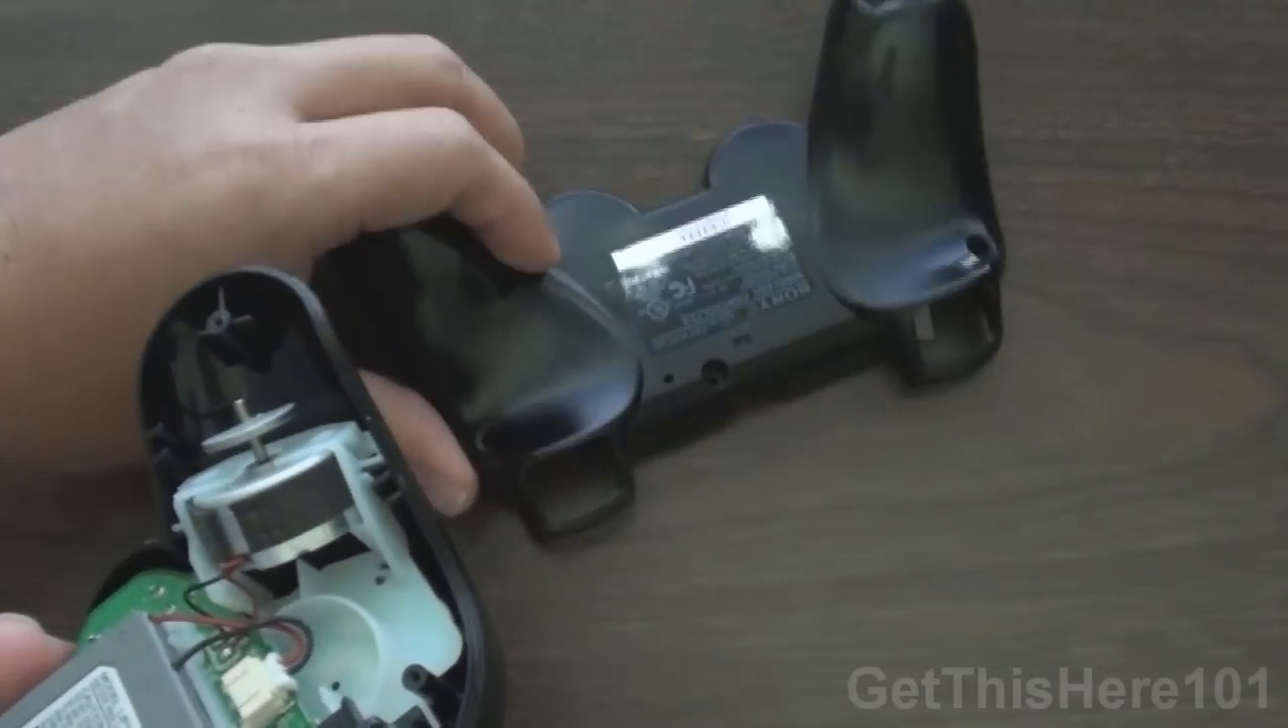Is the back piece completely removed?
Yes.